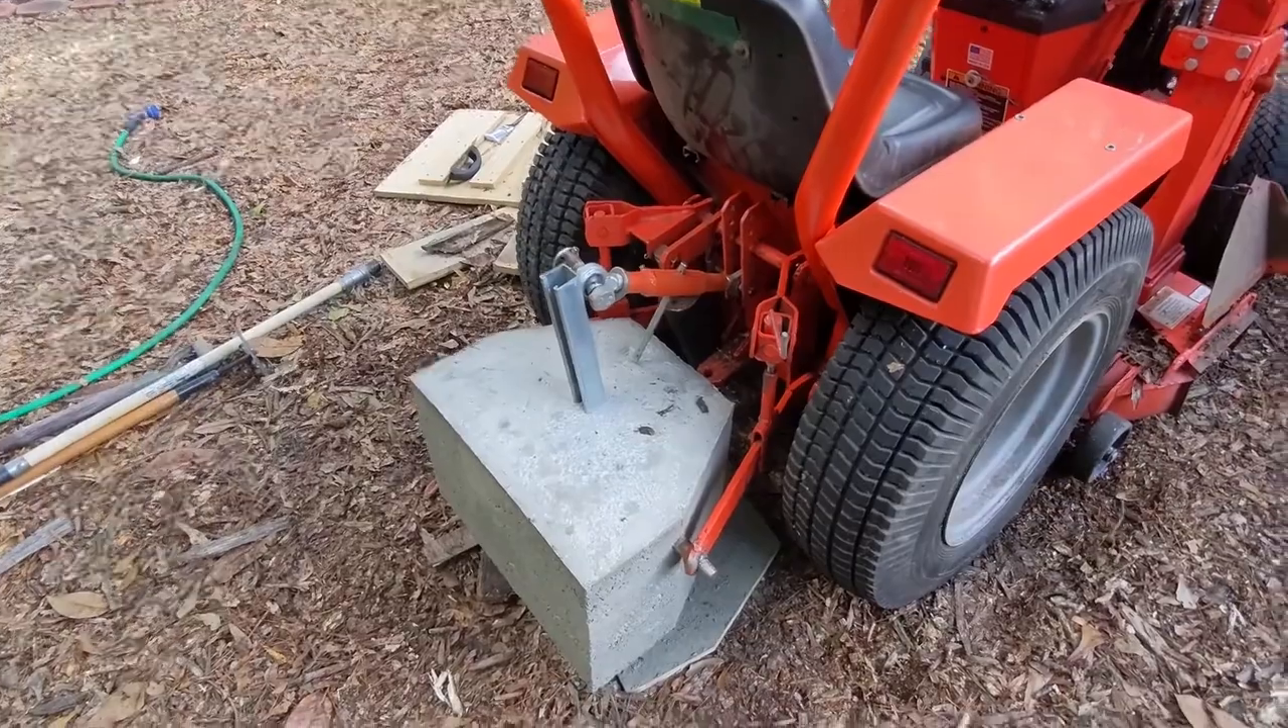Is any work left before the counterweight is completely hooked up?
No.